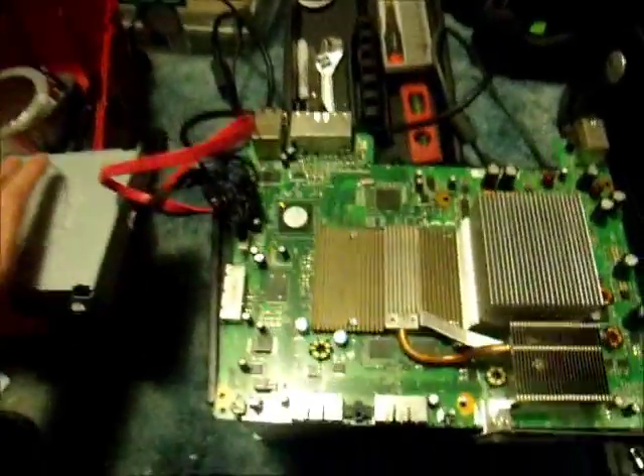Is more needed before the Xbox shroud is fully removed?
No.